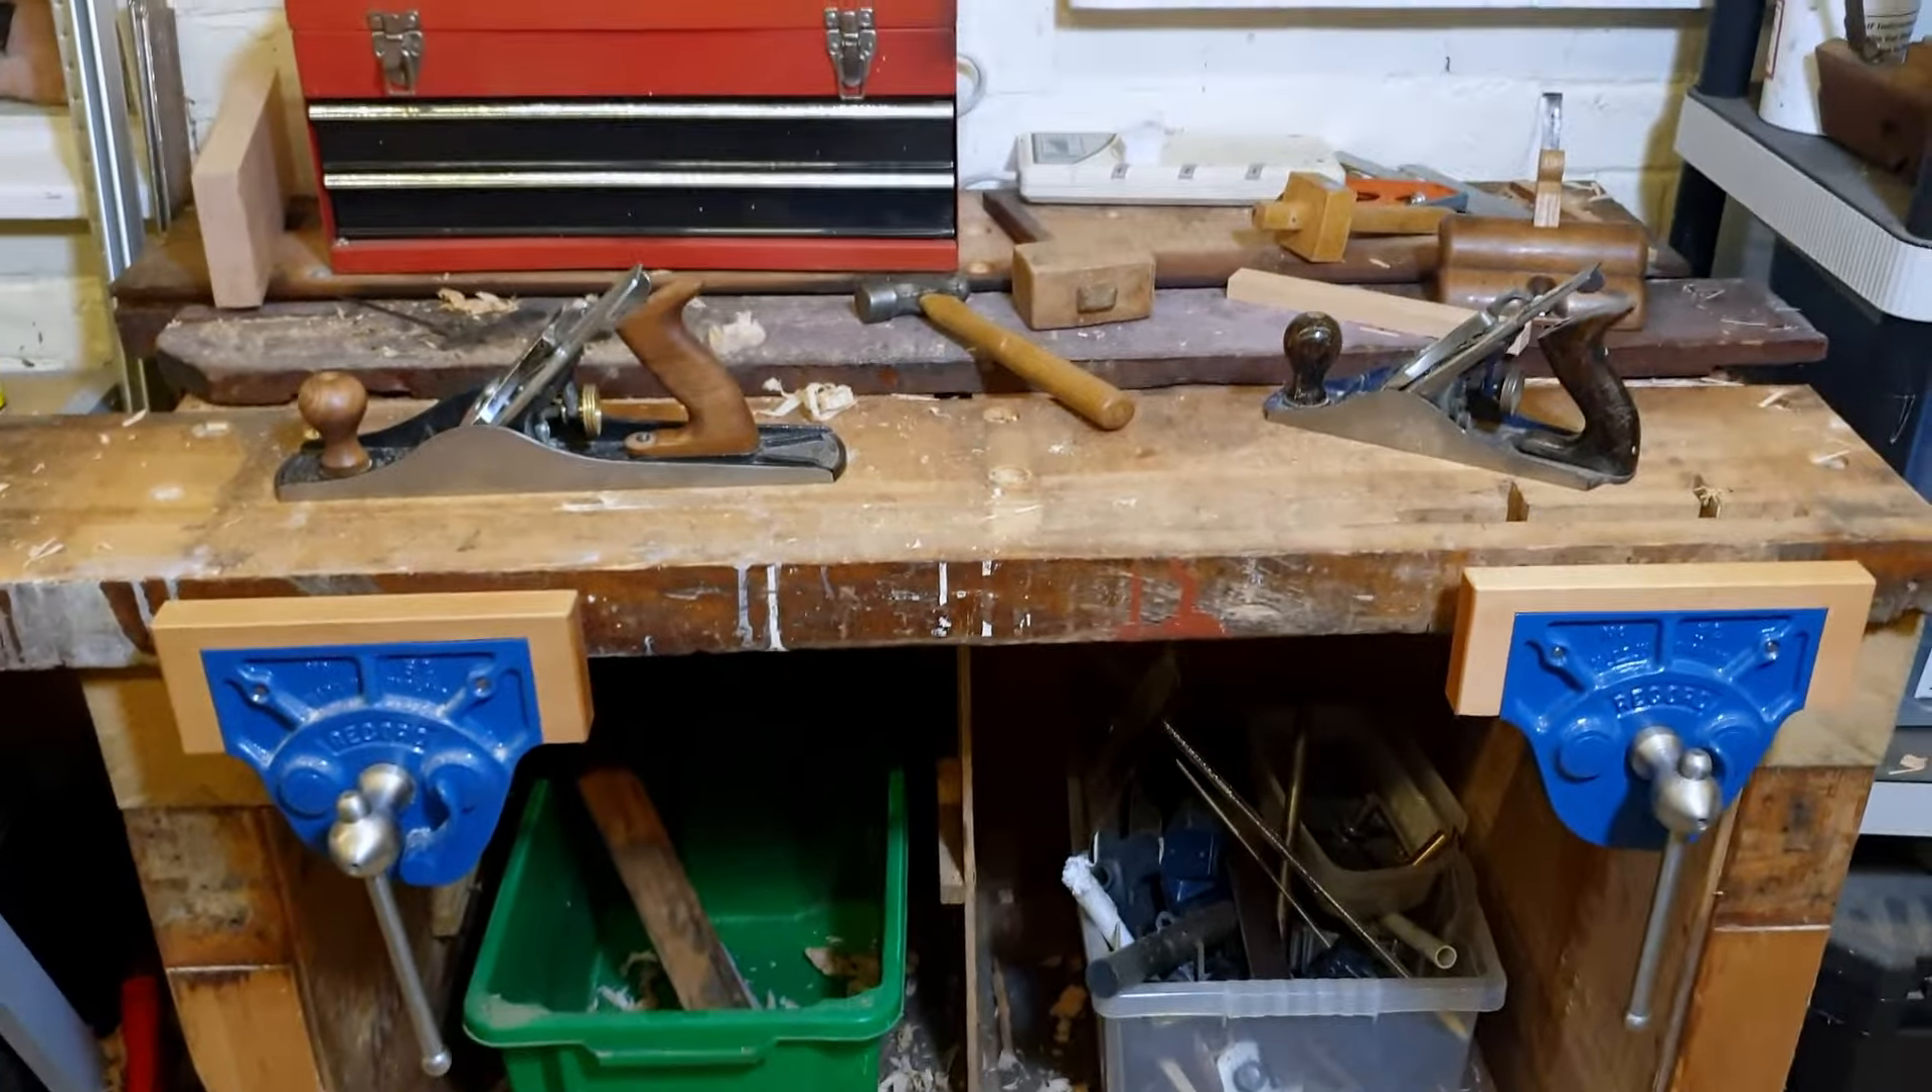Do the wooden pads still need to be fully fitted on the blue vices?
No.